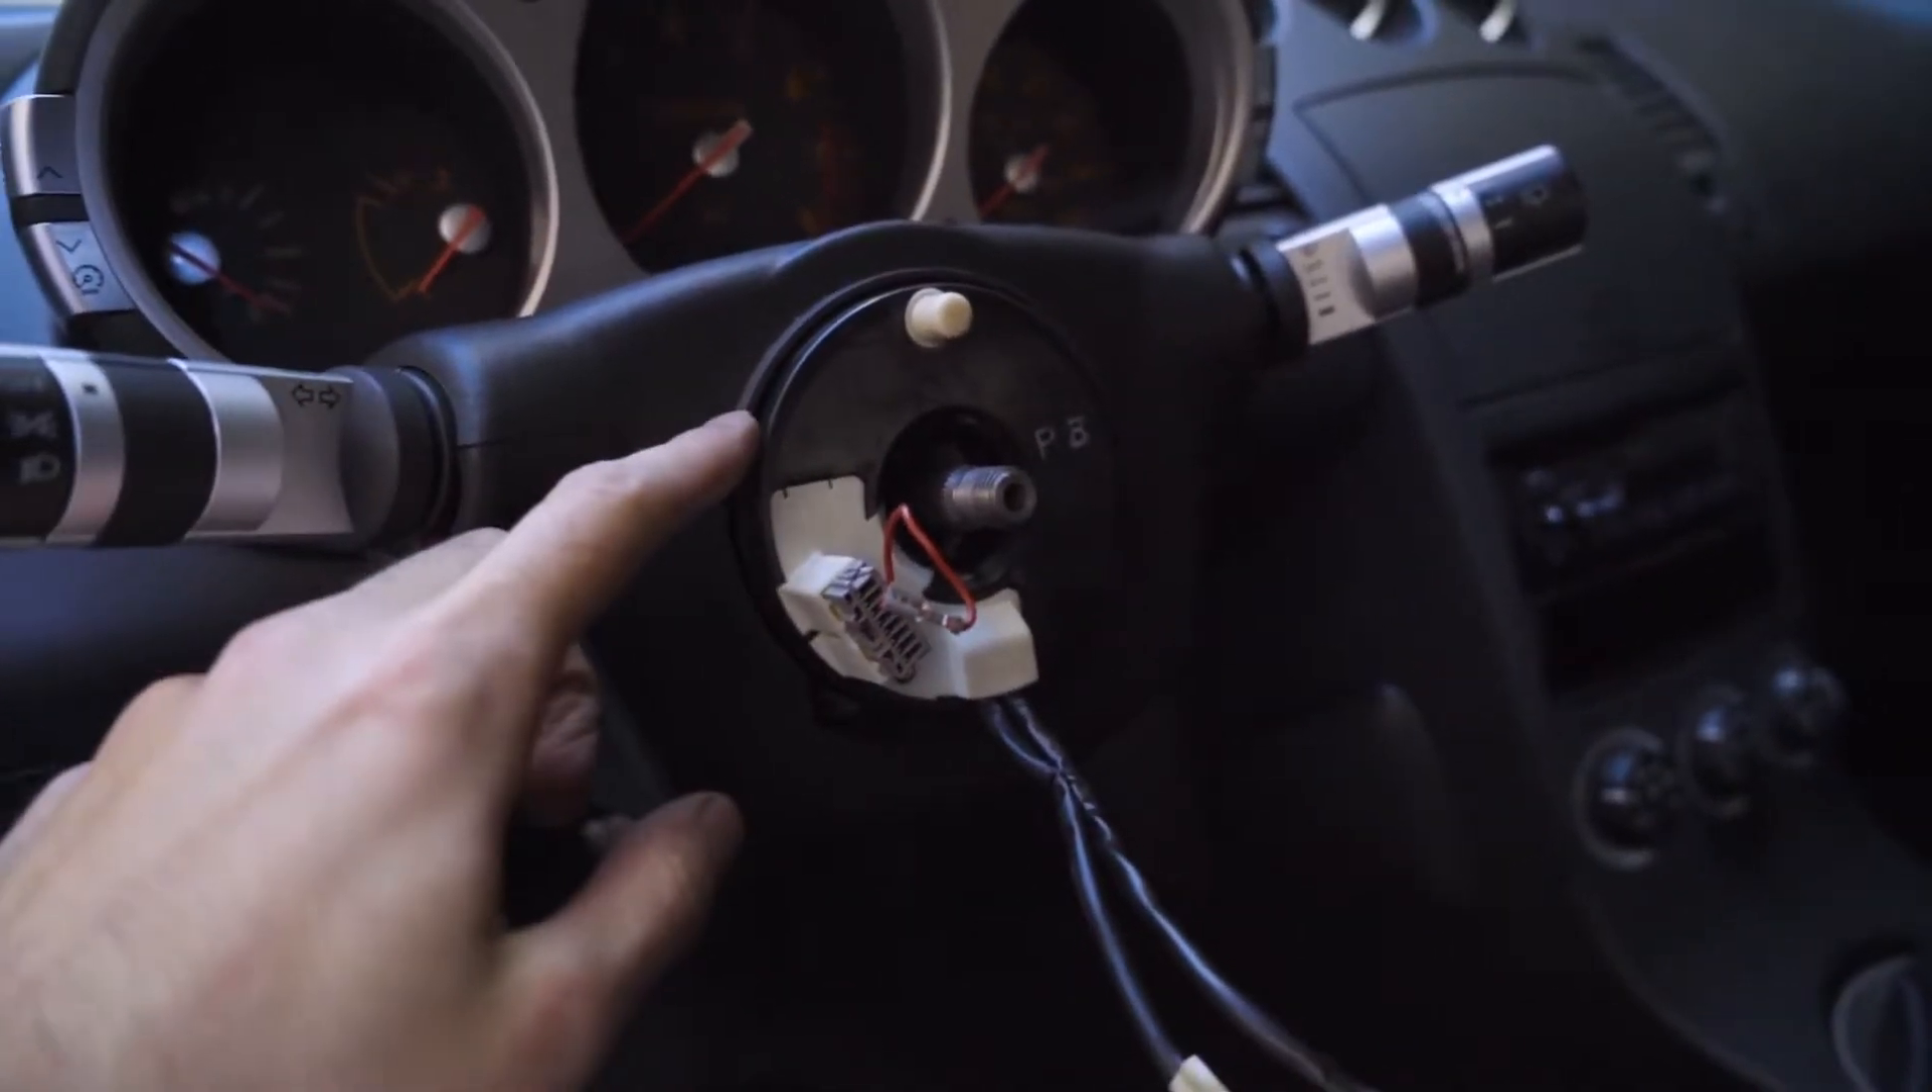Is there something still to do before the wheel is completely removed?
No.